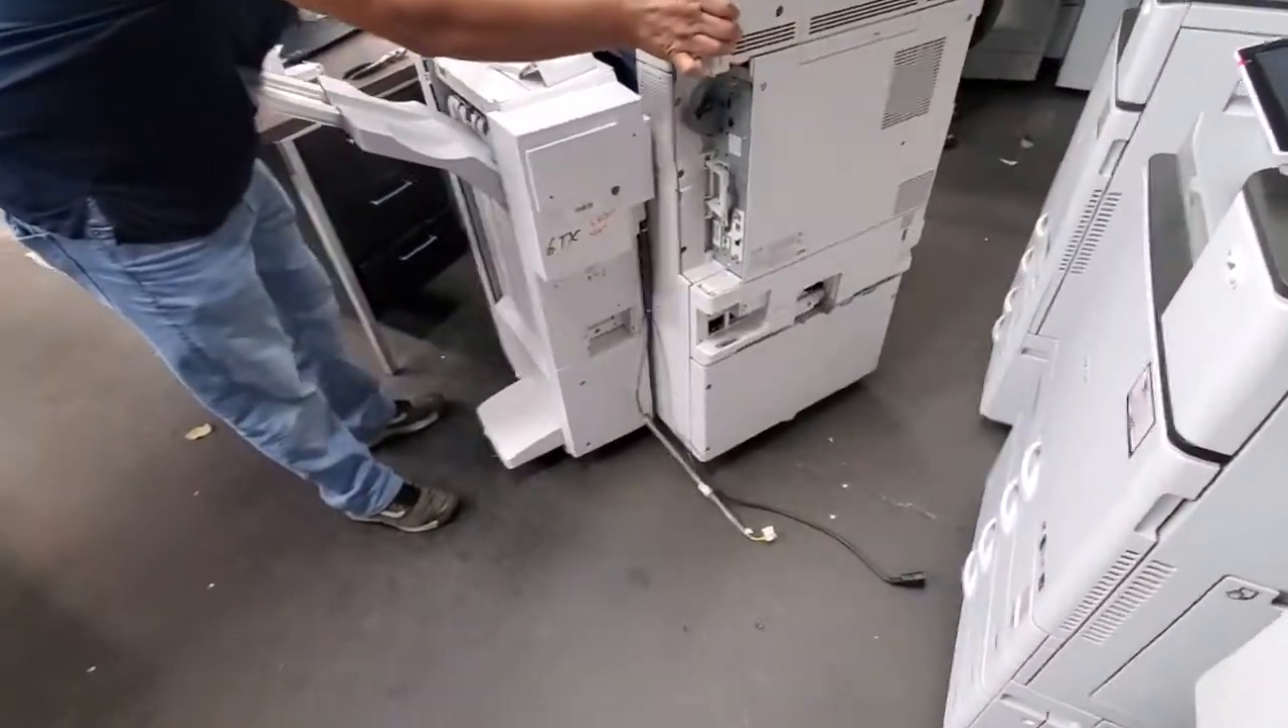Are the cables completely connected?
No.